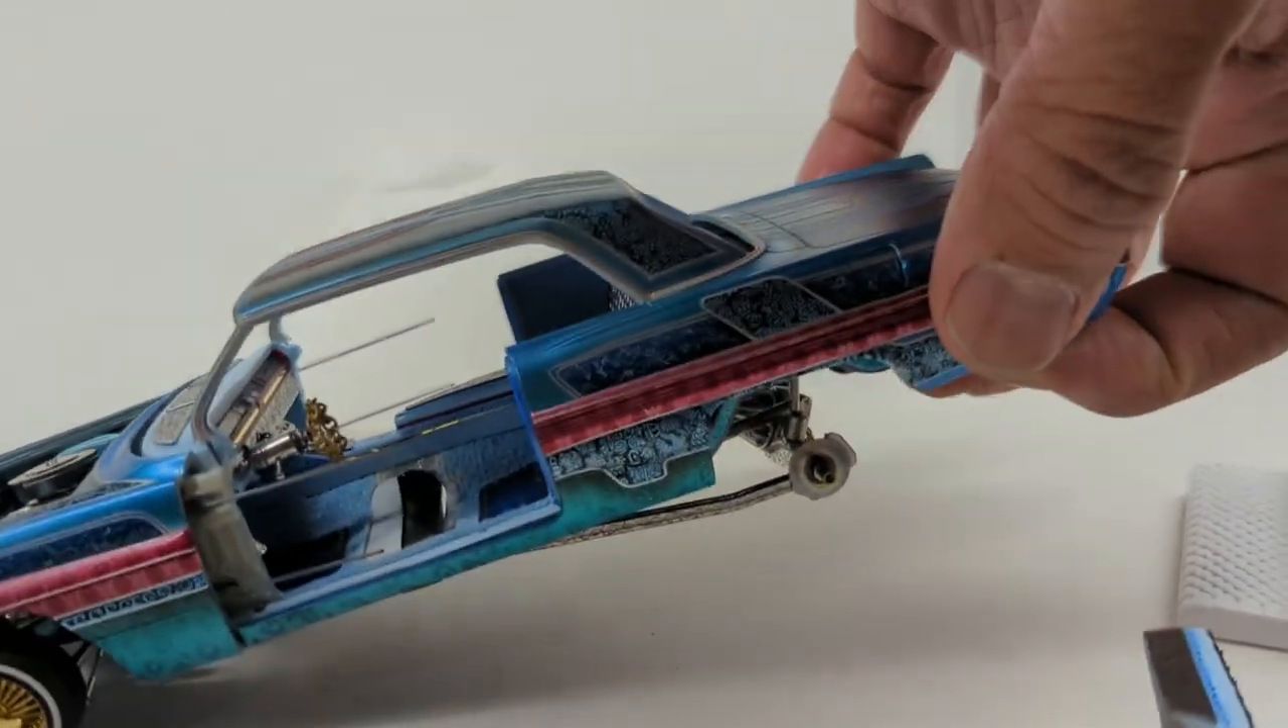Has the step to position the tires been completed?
No.